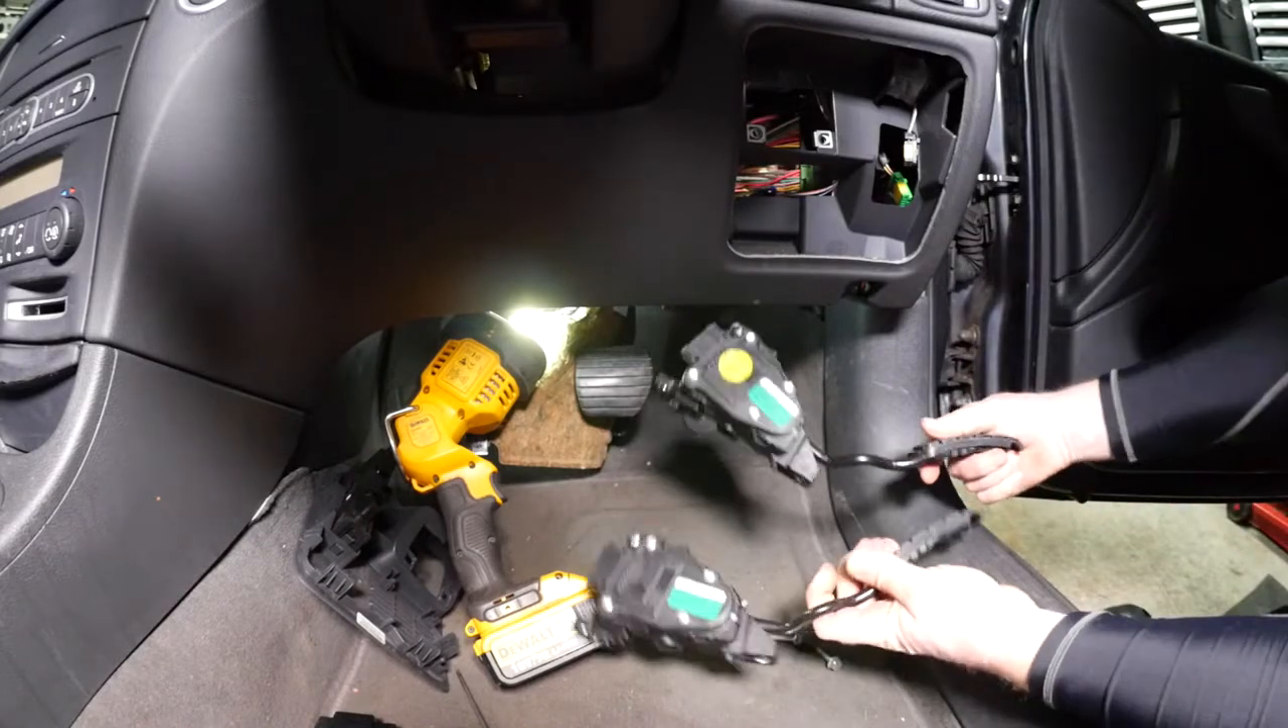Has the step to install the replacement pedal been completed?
No.